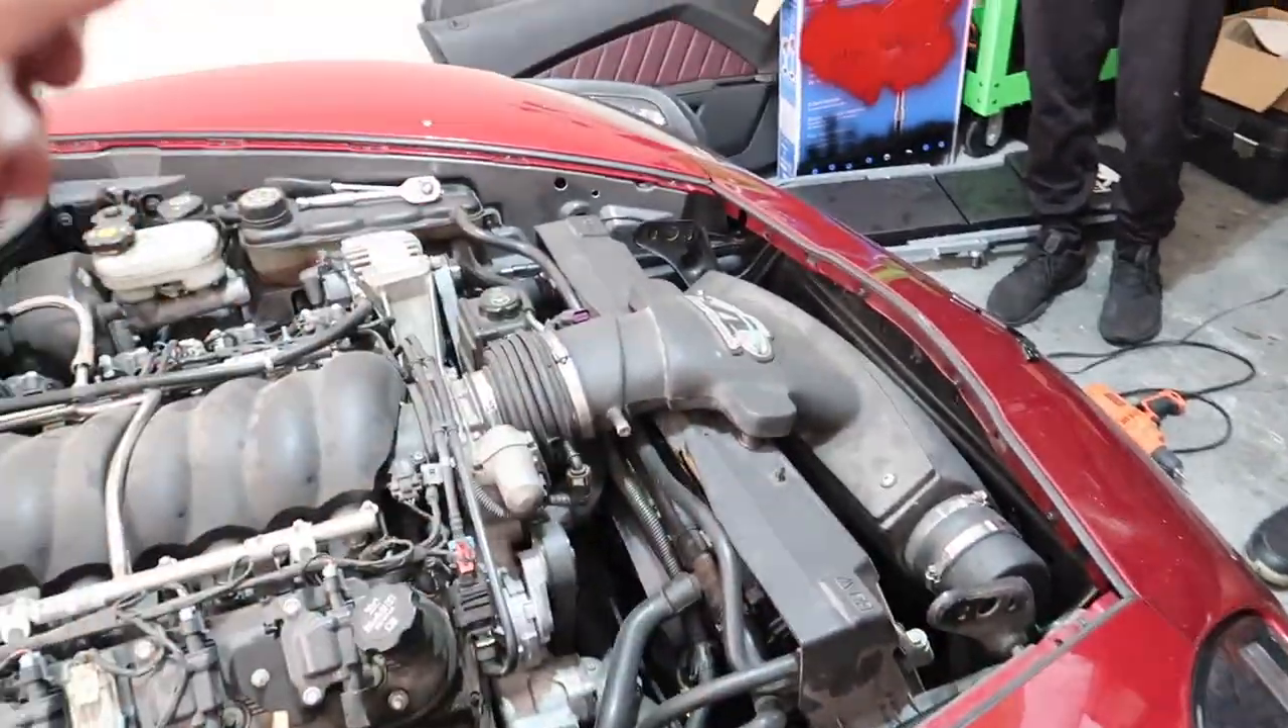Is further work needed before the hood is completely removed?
No.